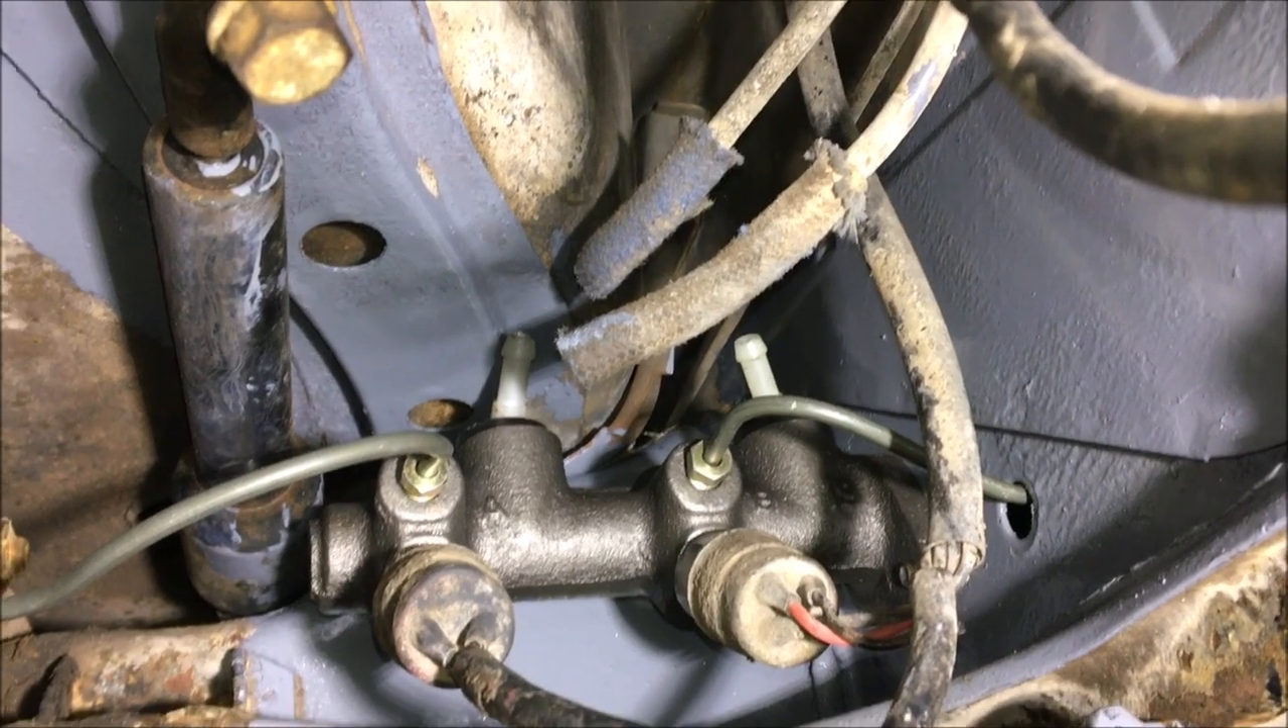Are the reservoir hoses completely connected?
No.